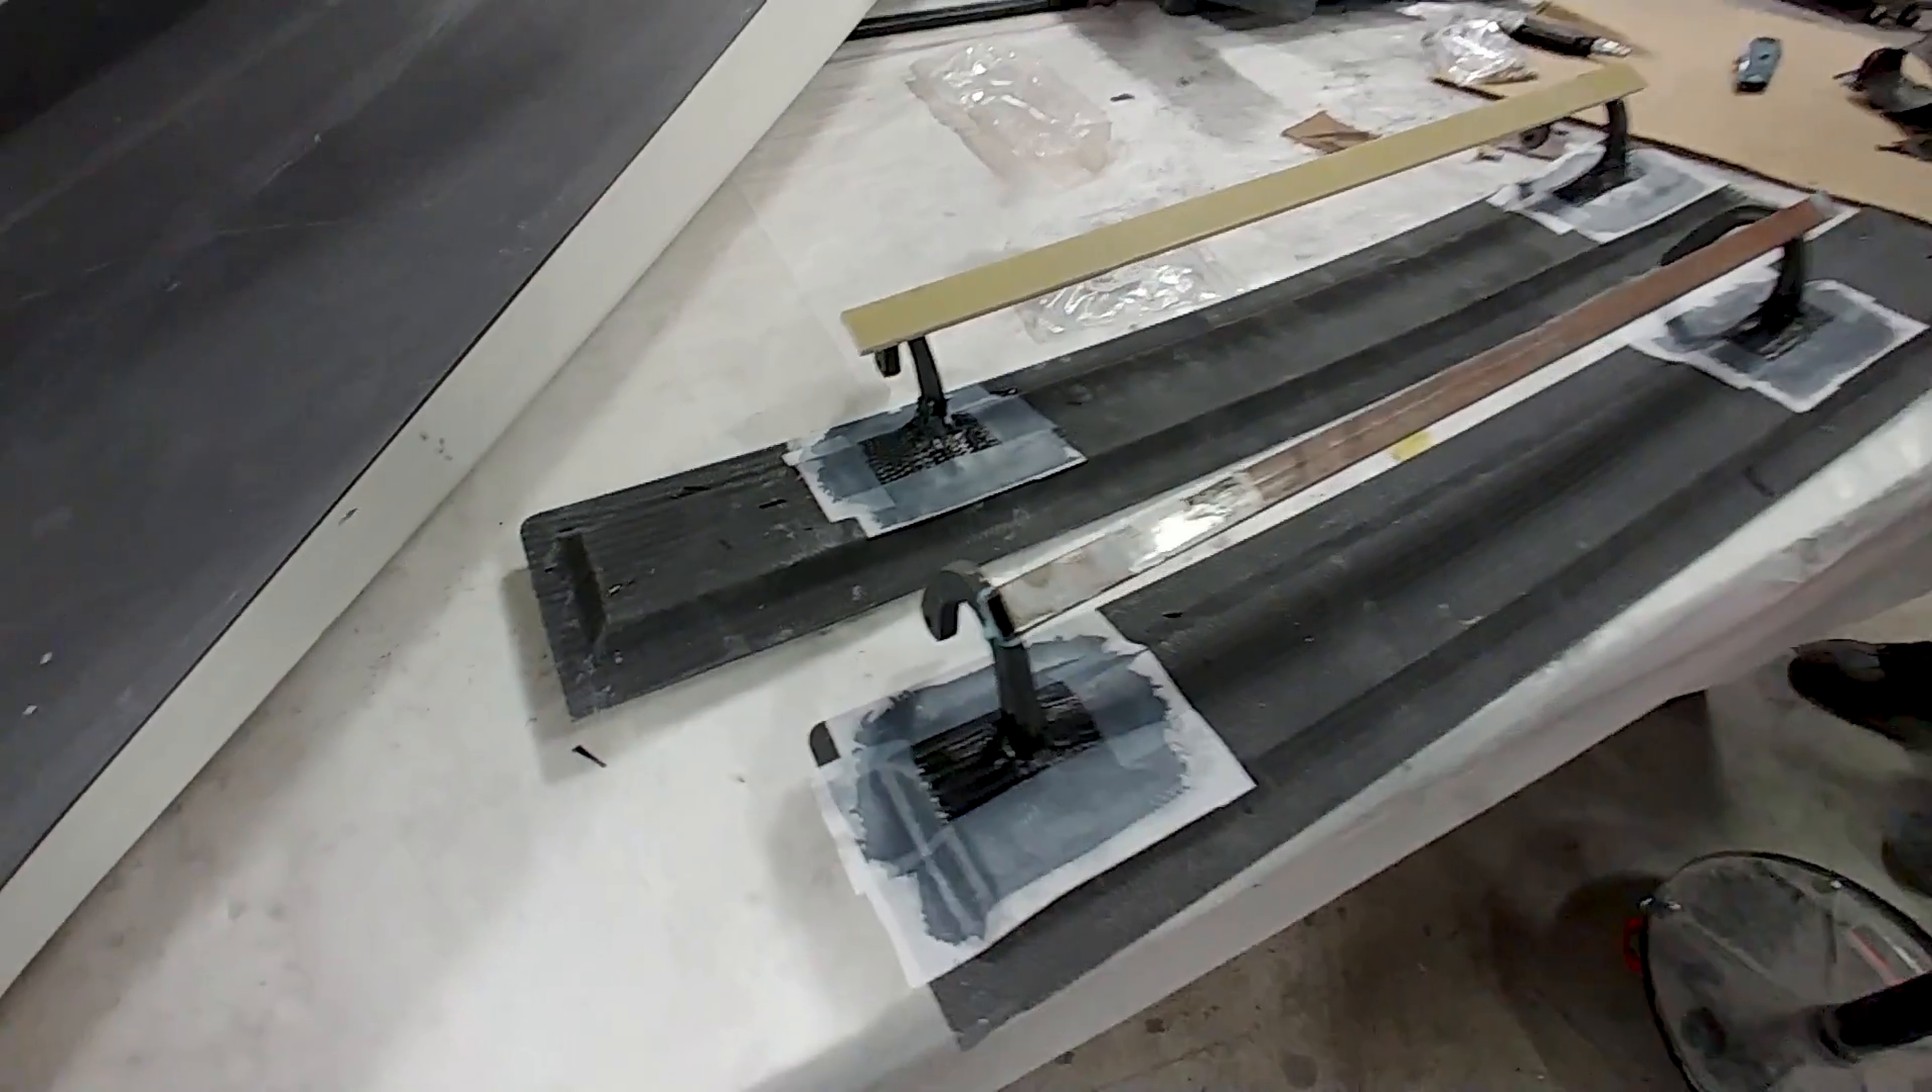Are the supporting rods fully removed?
No.